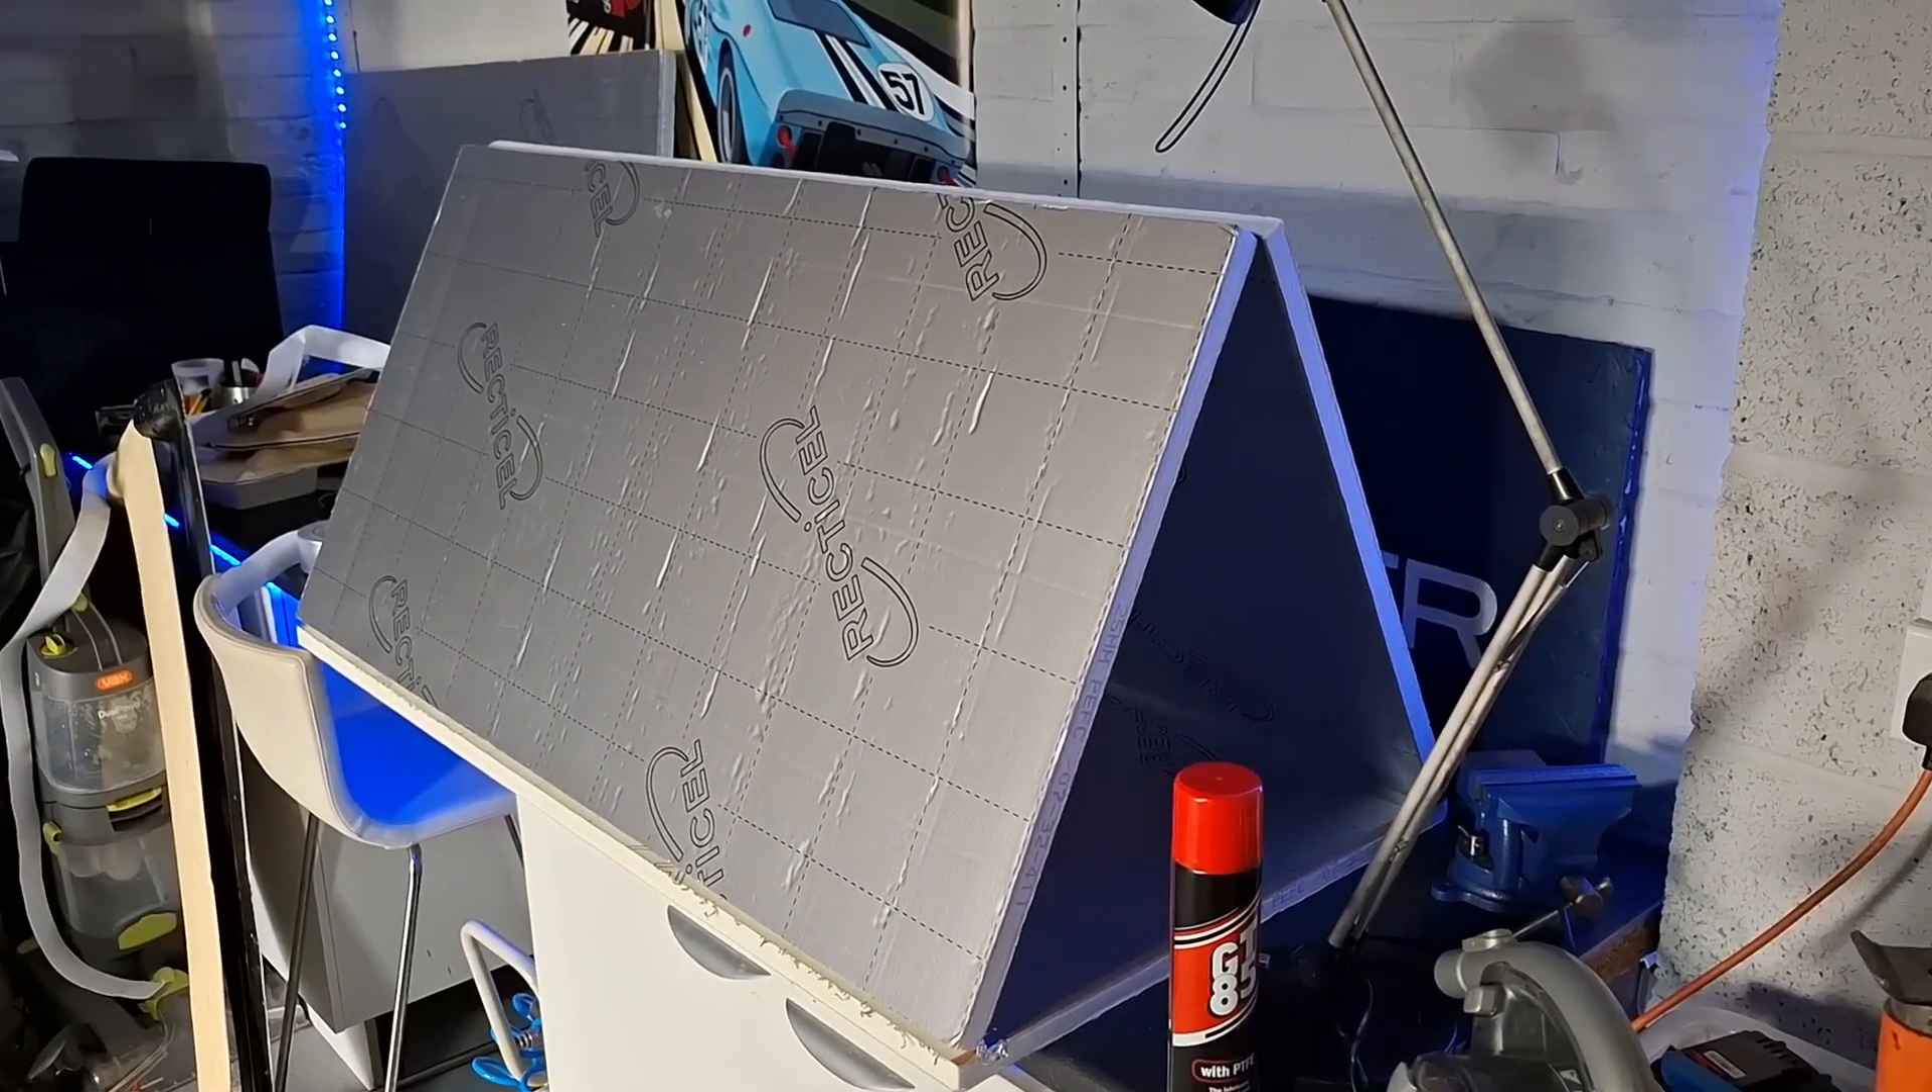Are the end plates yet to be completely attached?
Yes.